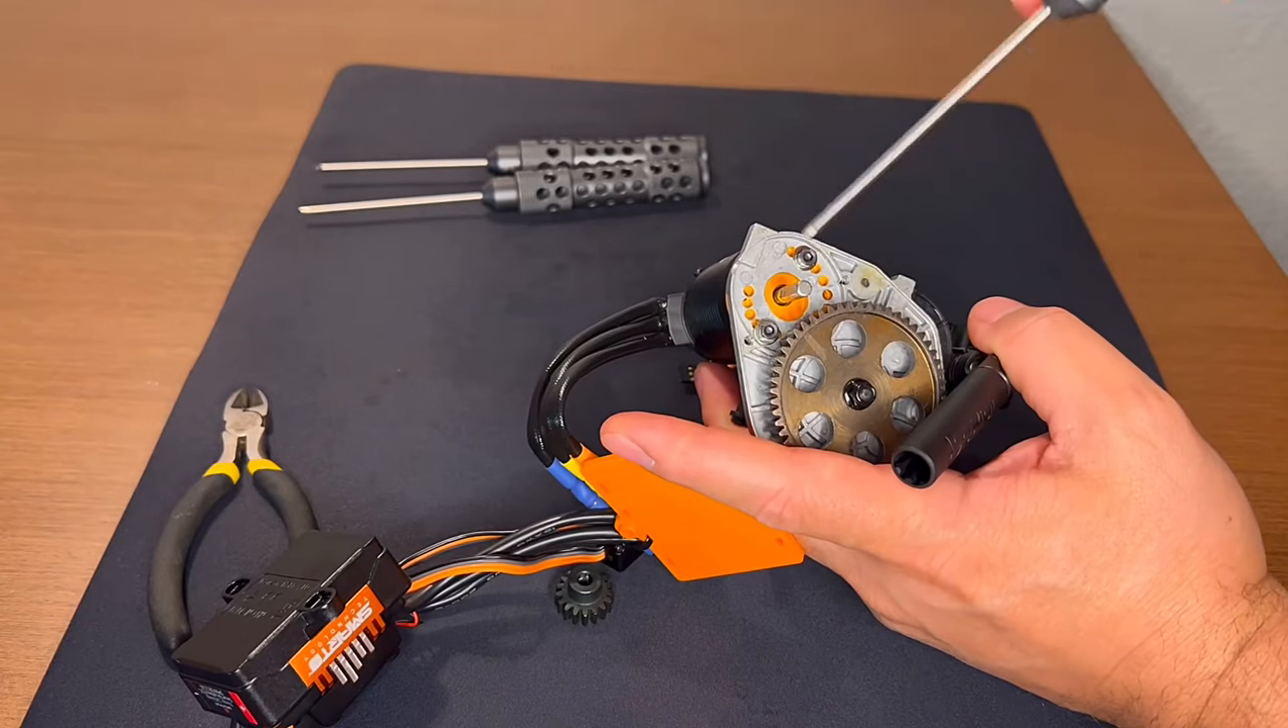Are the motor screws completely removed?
No.